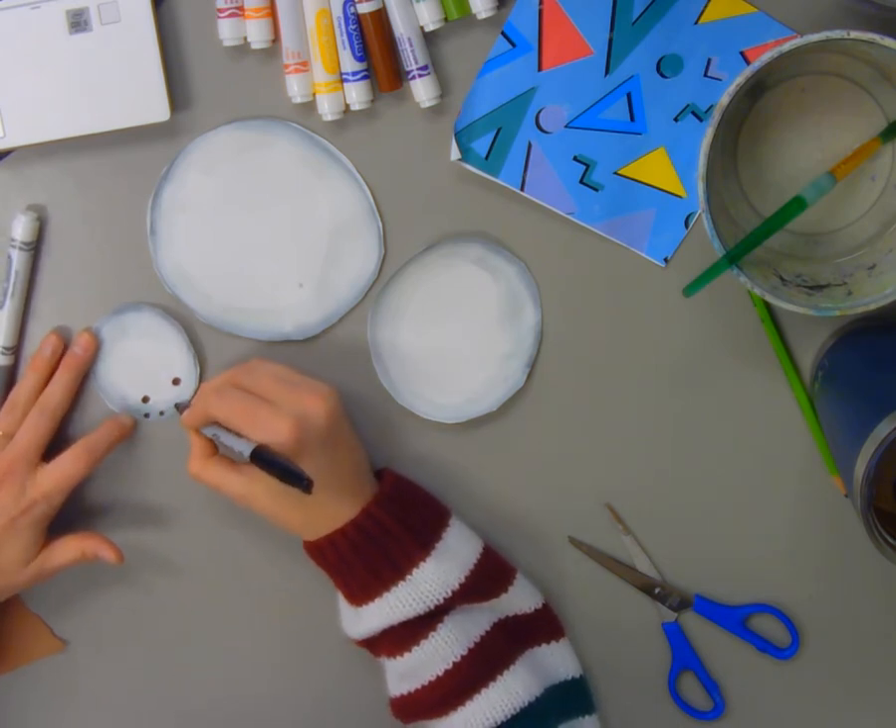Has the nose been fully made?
No.